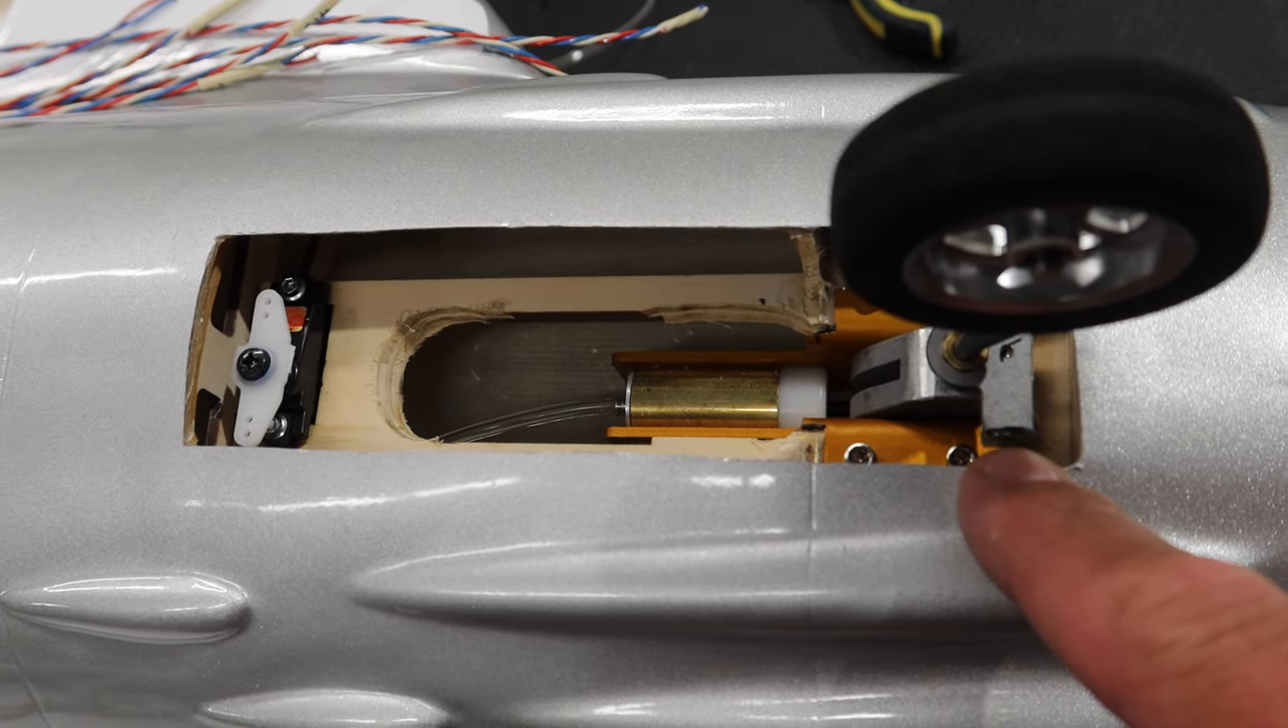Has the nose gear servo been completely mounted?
Yes.